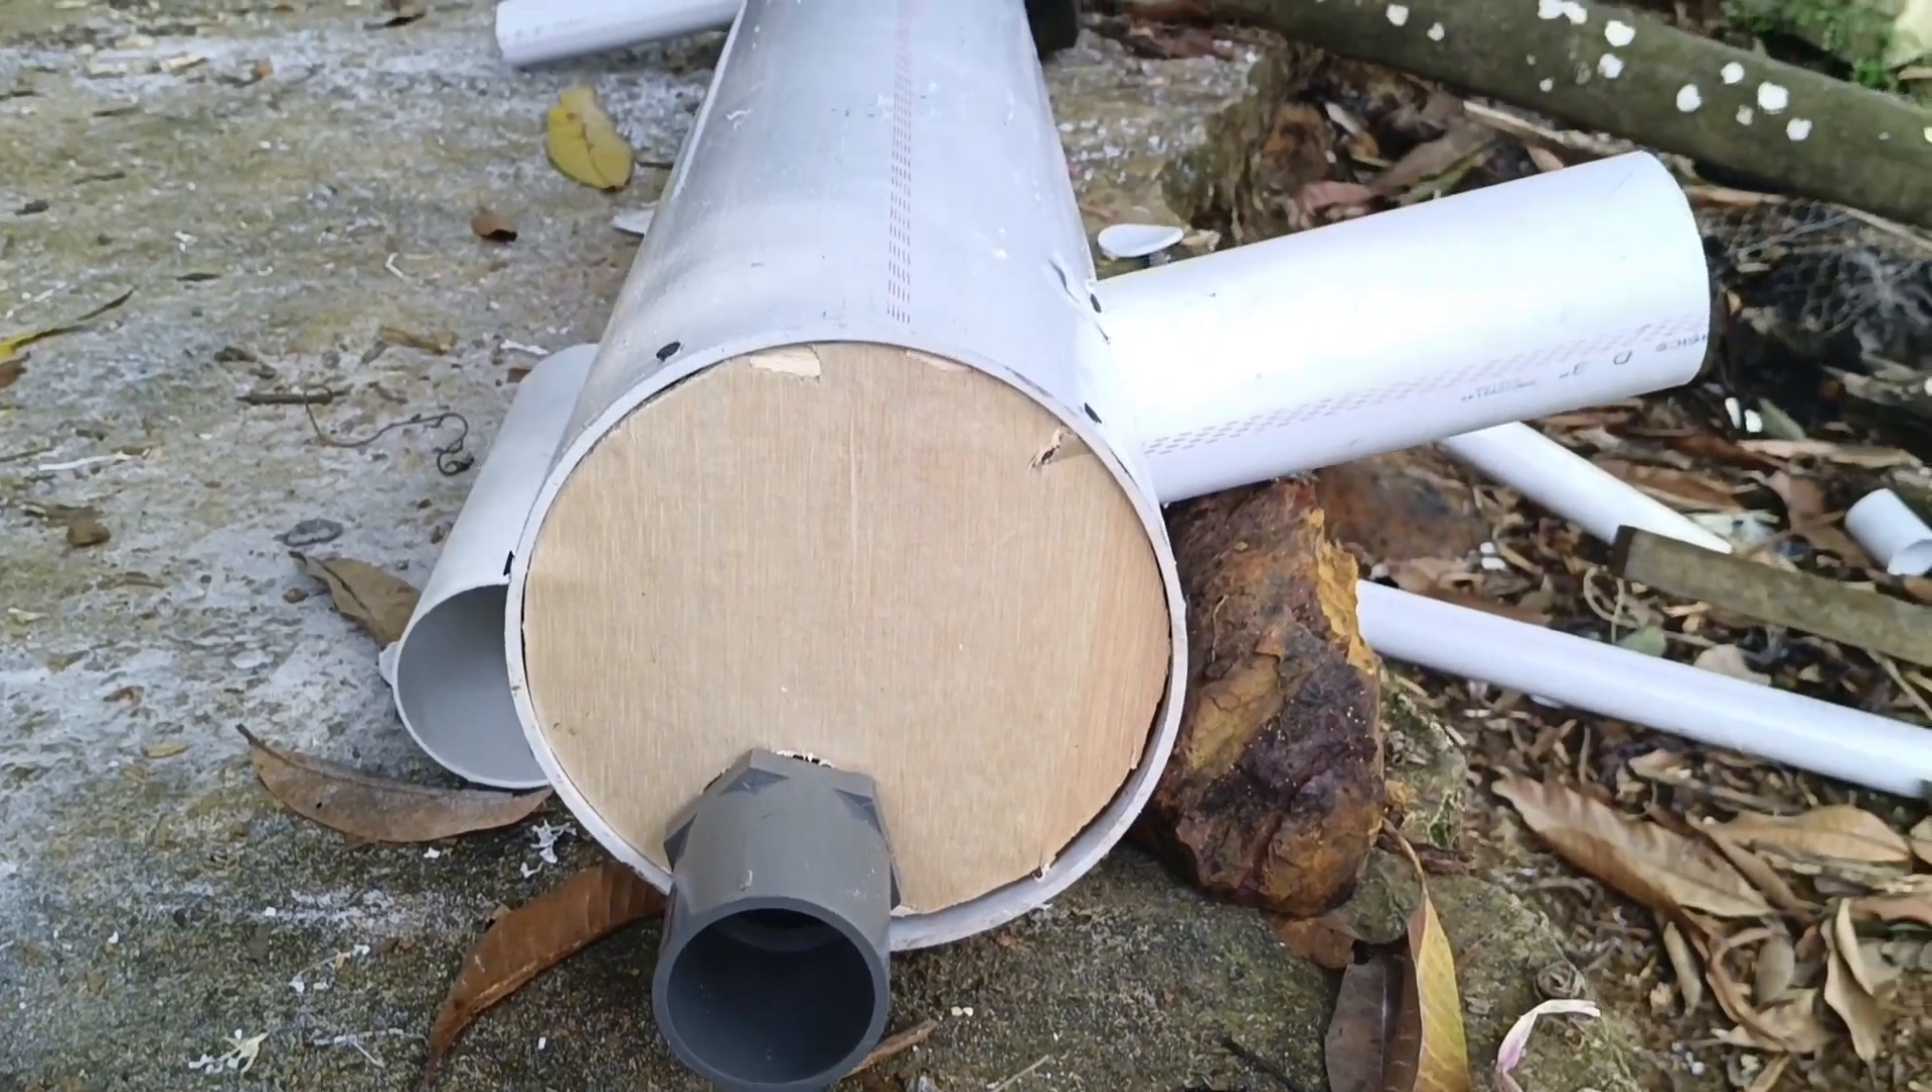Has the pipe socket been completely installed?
Yes.